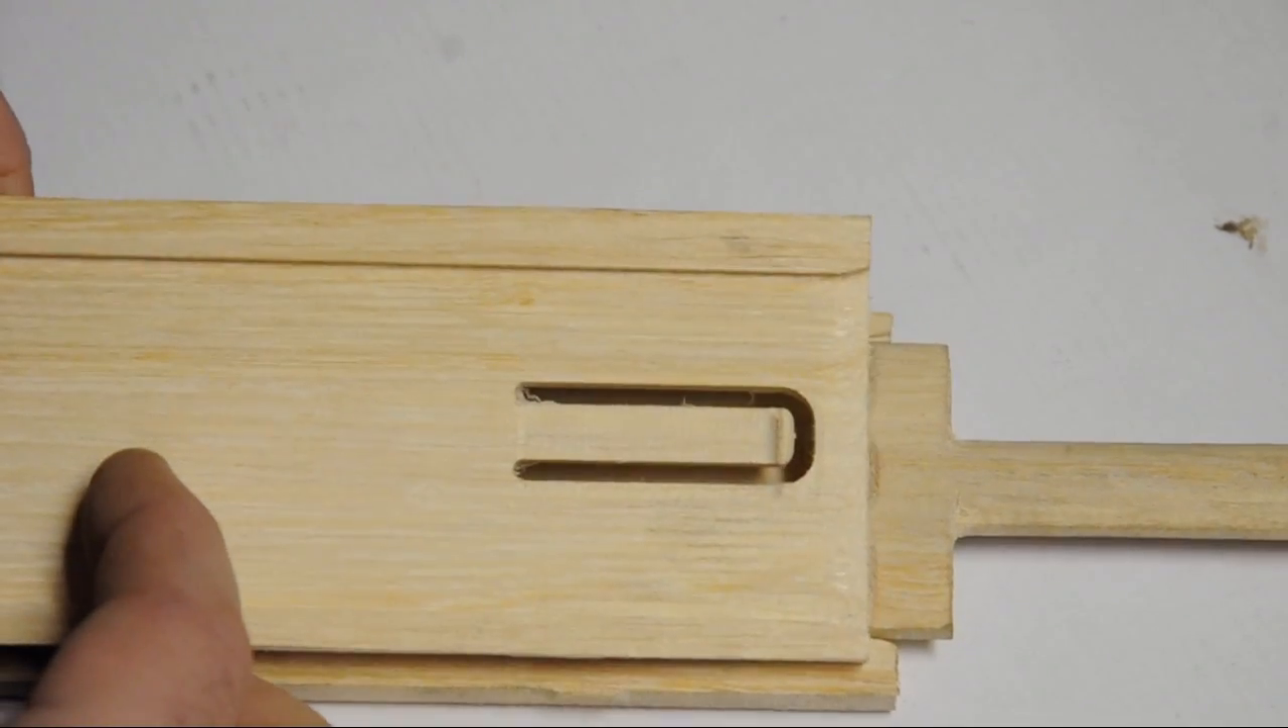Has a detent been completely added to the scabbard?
Yes.